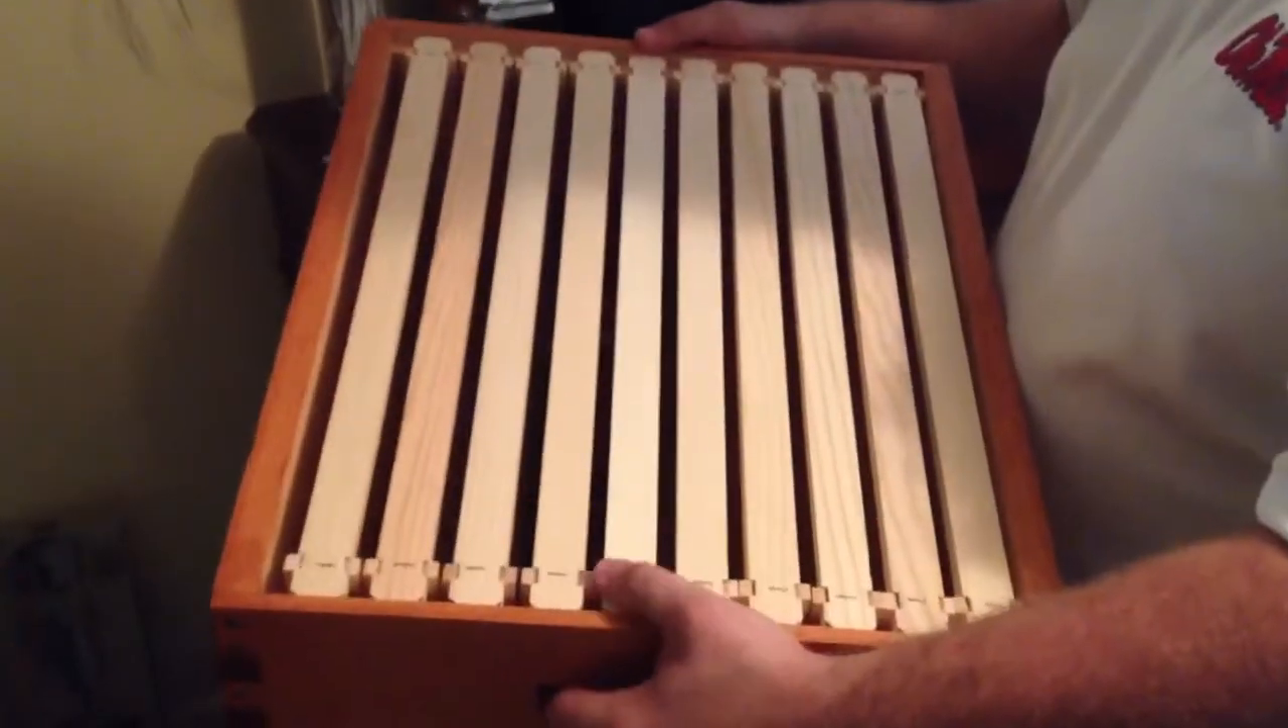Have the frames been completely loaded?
Yes.